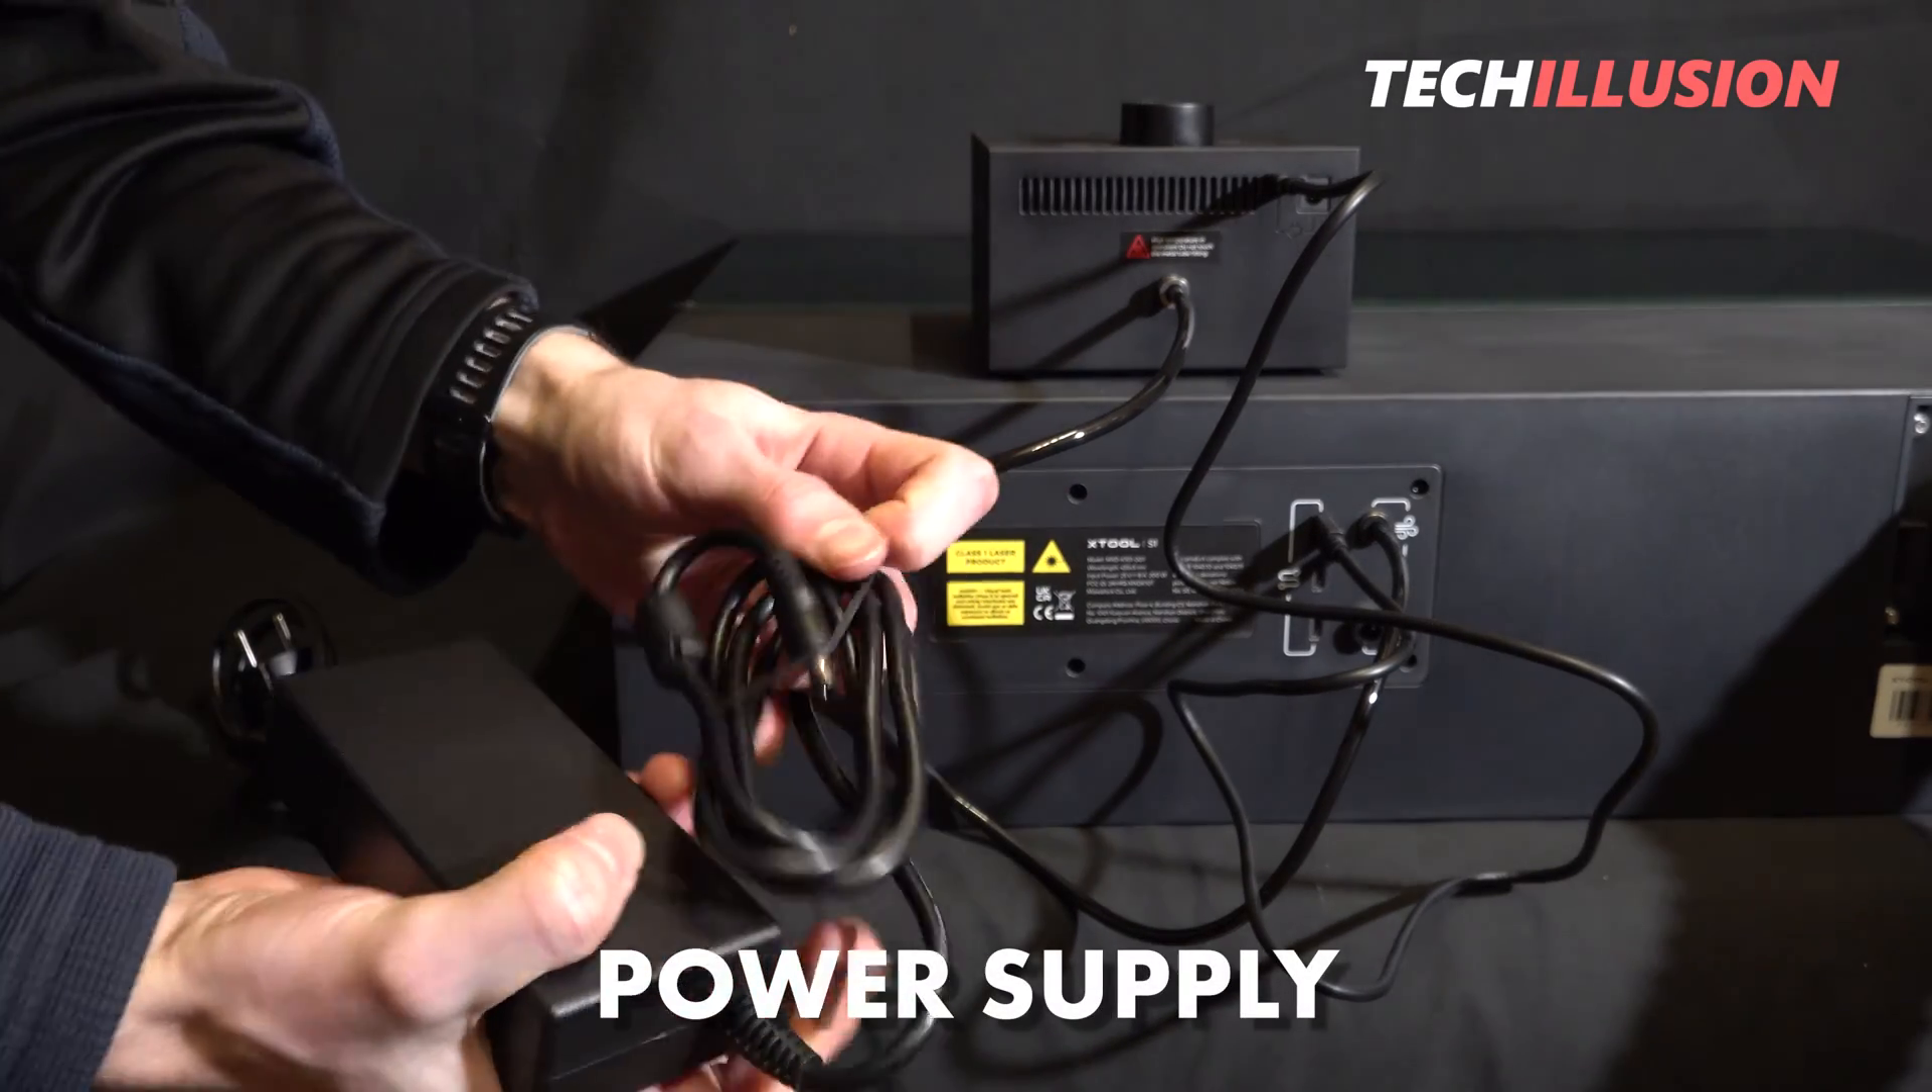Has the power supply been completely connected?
No.